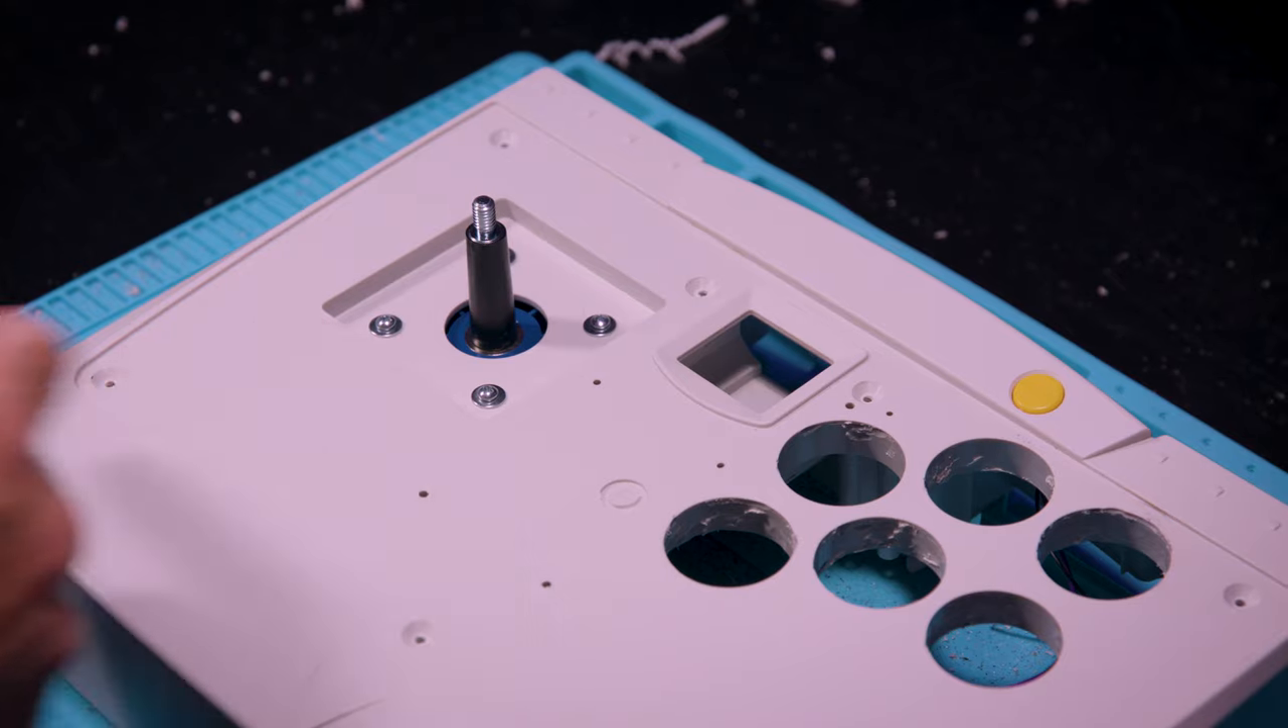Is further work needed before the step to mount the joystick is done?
No.